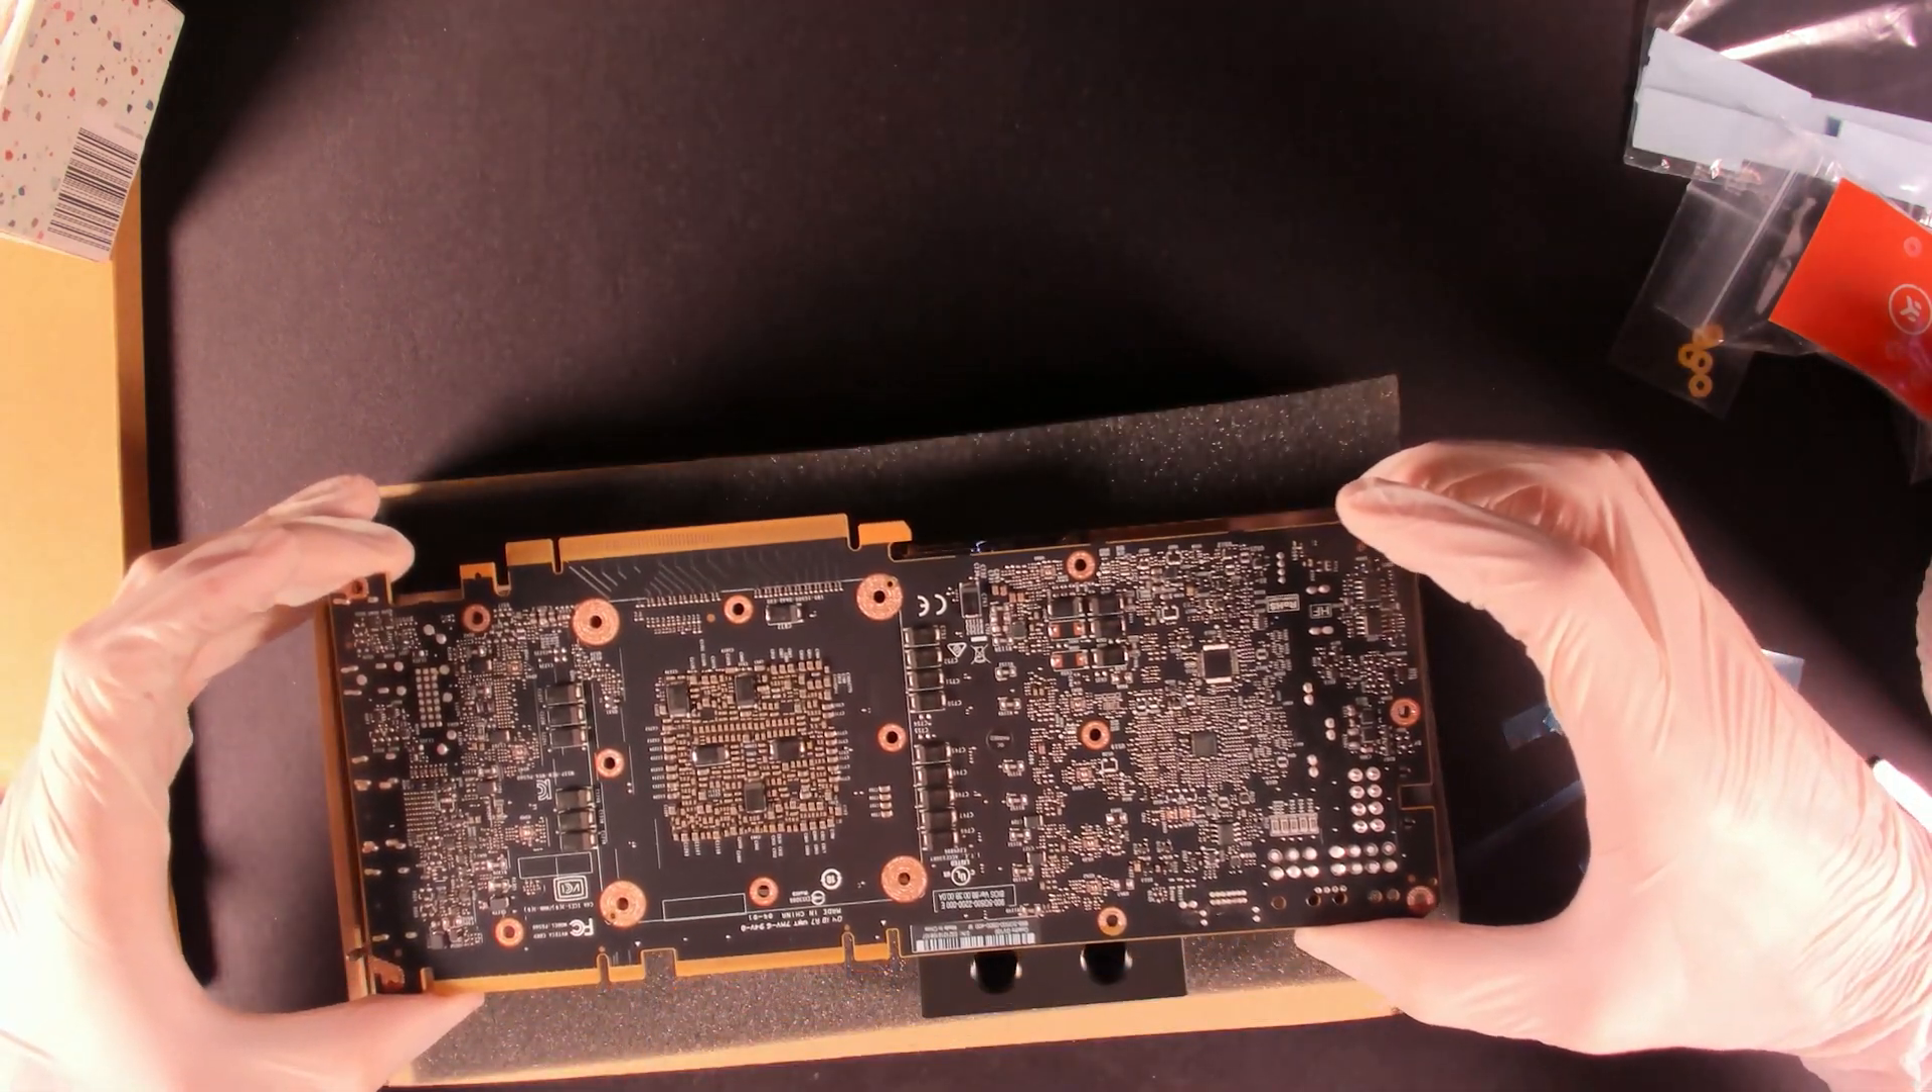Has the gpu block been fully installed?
No.